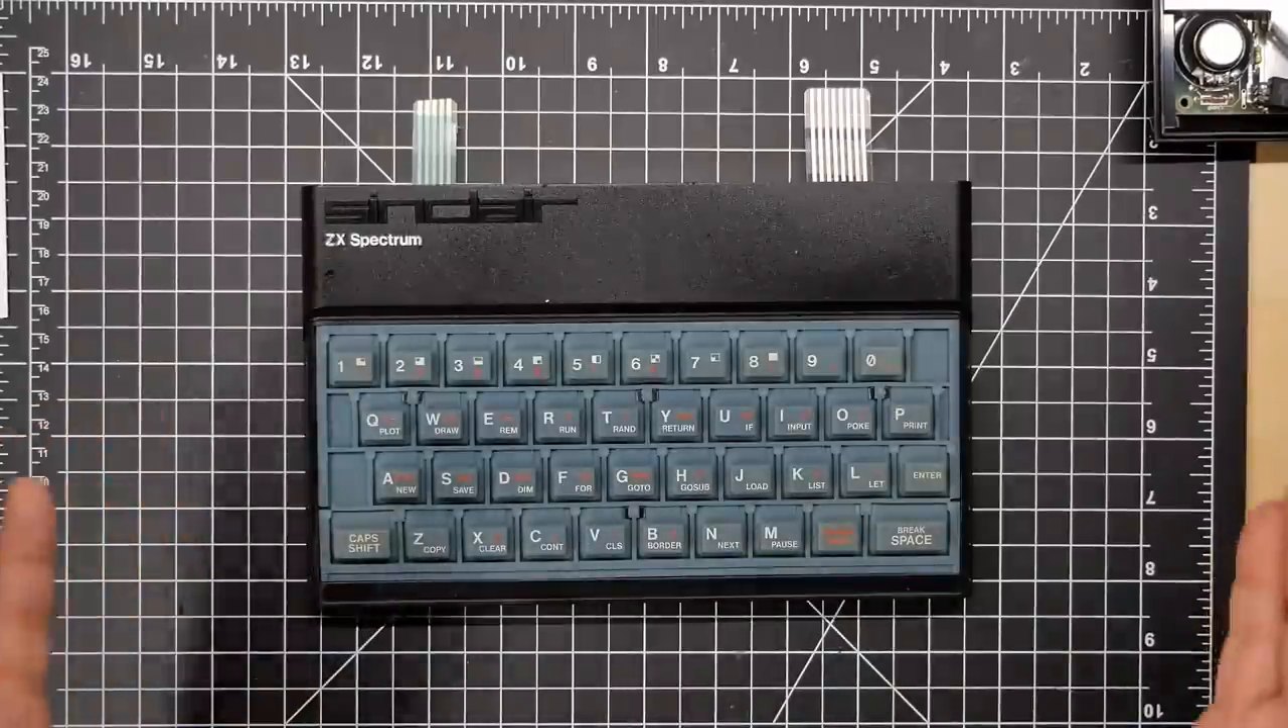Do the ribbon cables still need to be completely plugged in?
Yes.